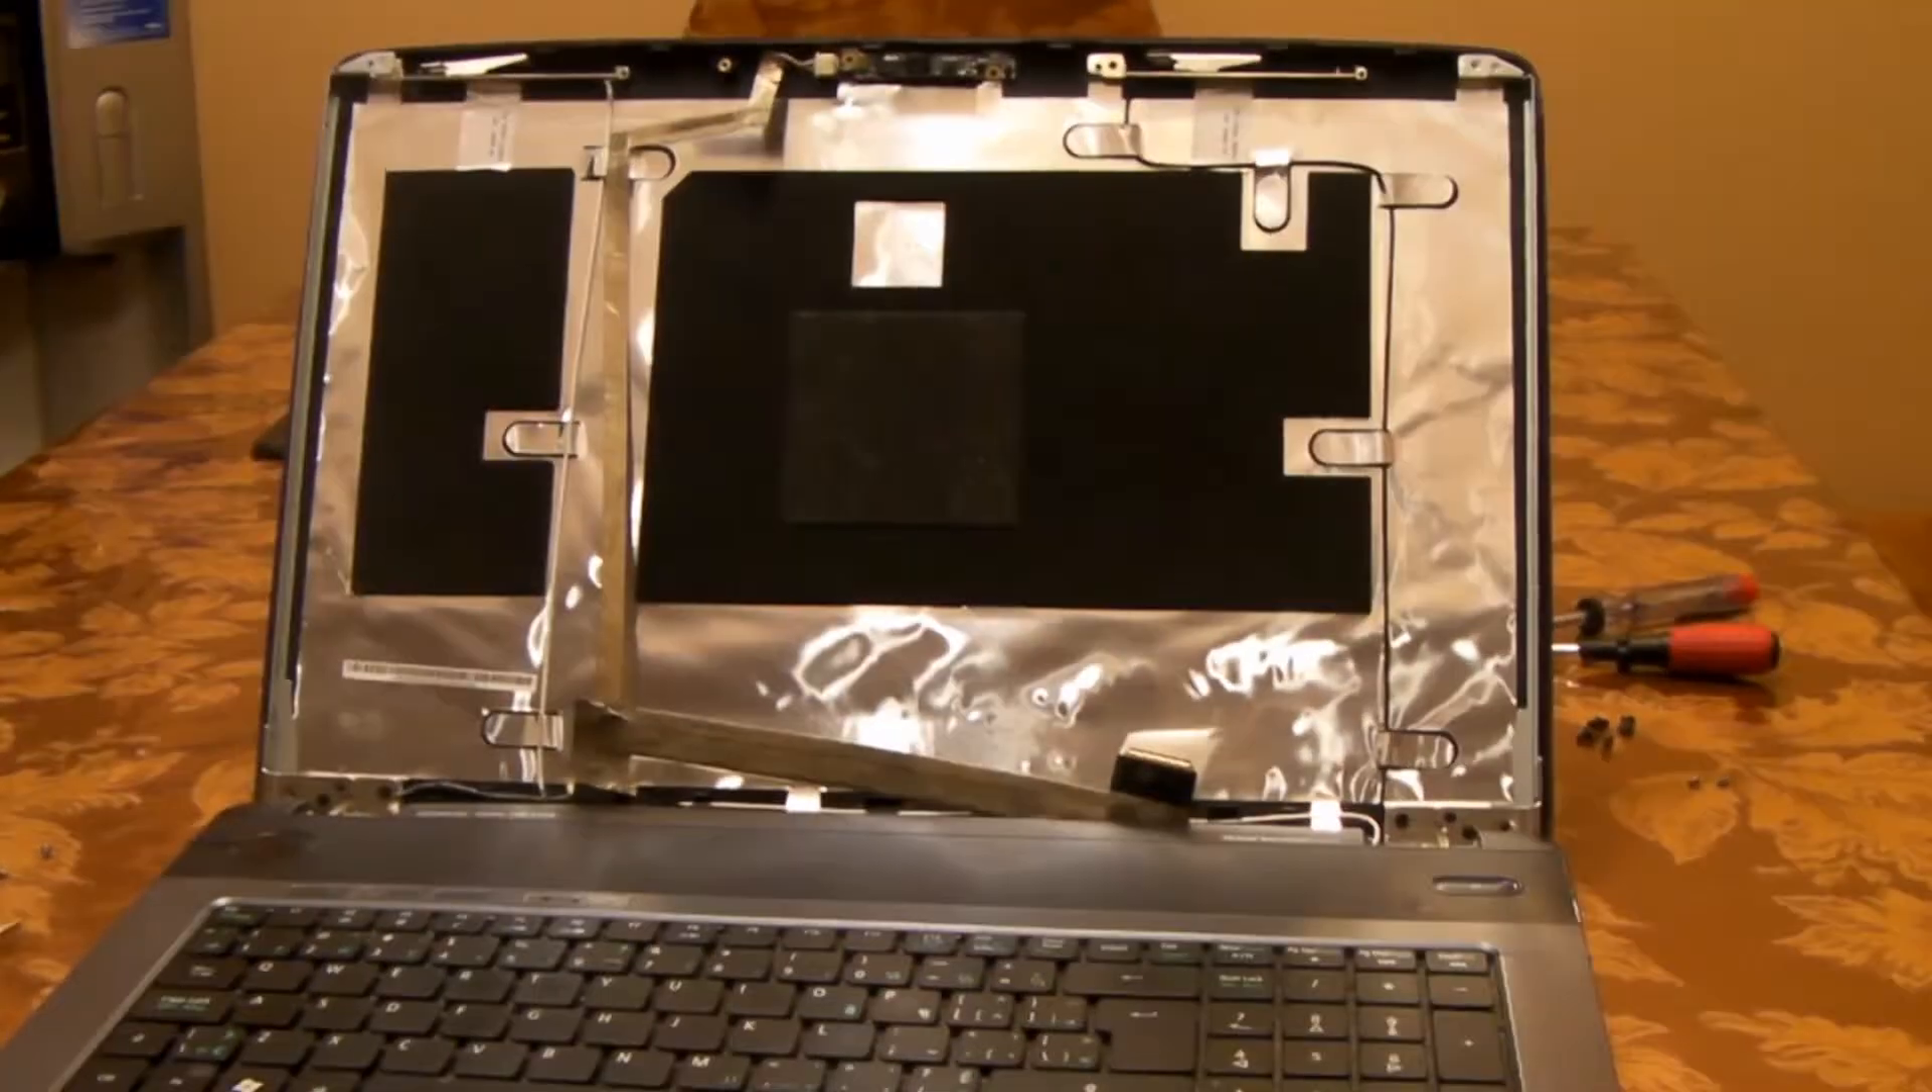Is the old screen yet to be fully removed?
No.